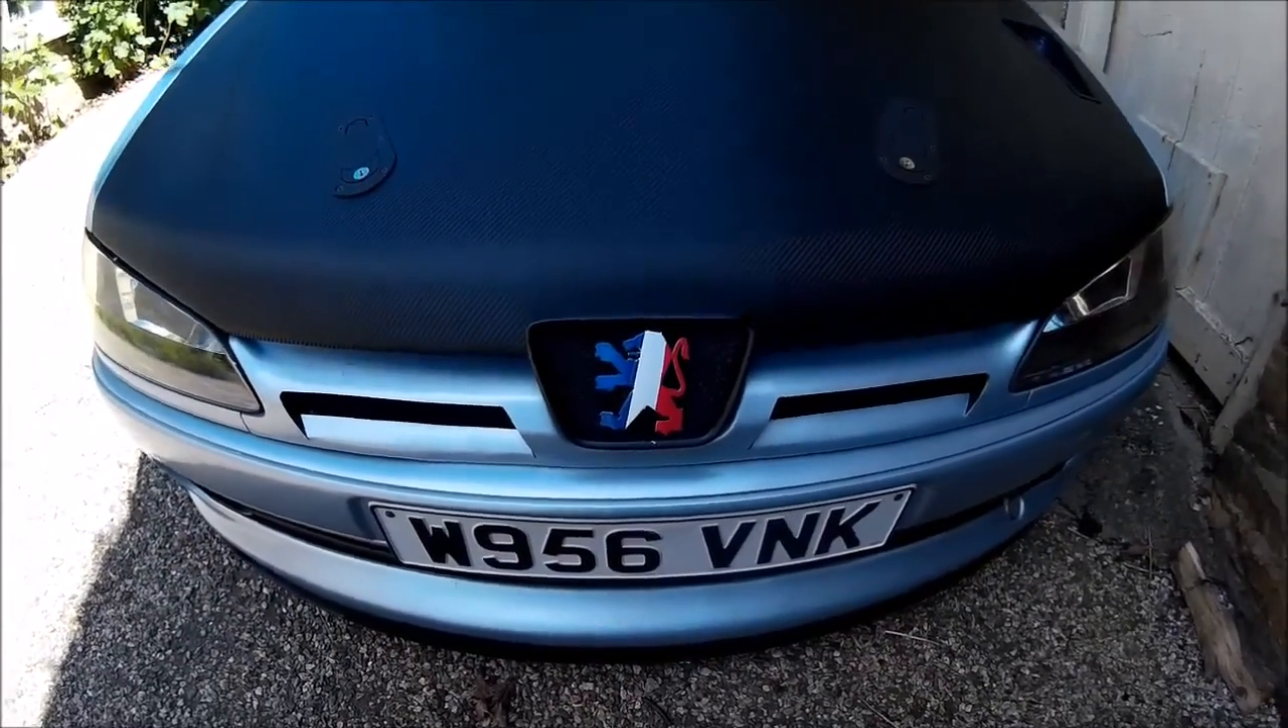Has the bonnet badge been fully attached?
Yes.